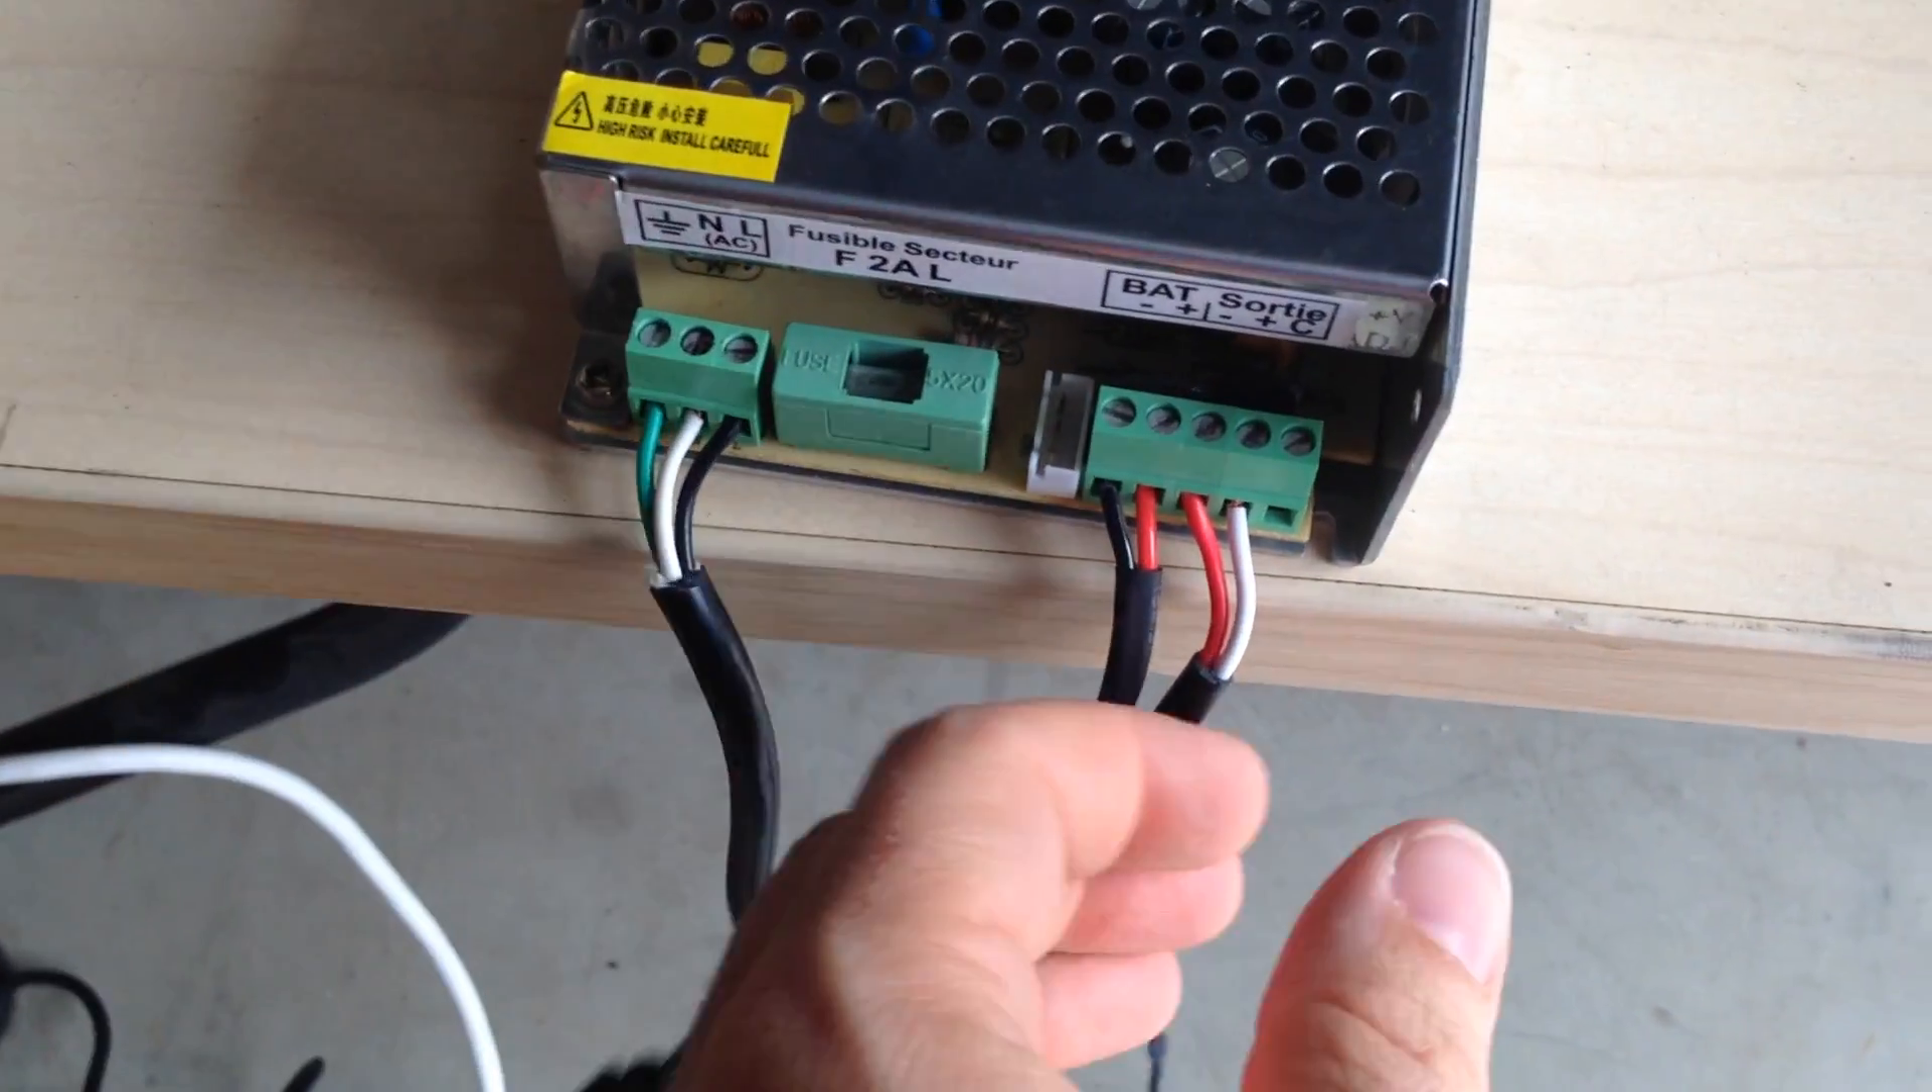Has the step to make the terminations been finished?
Yes.